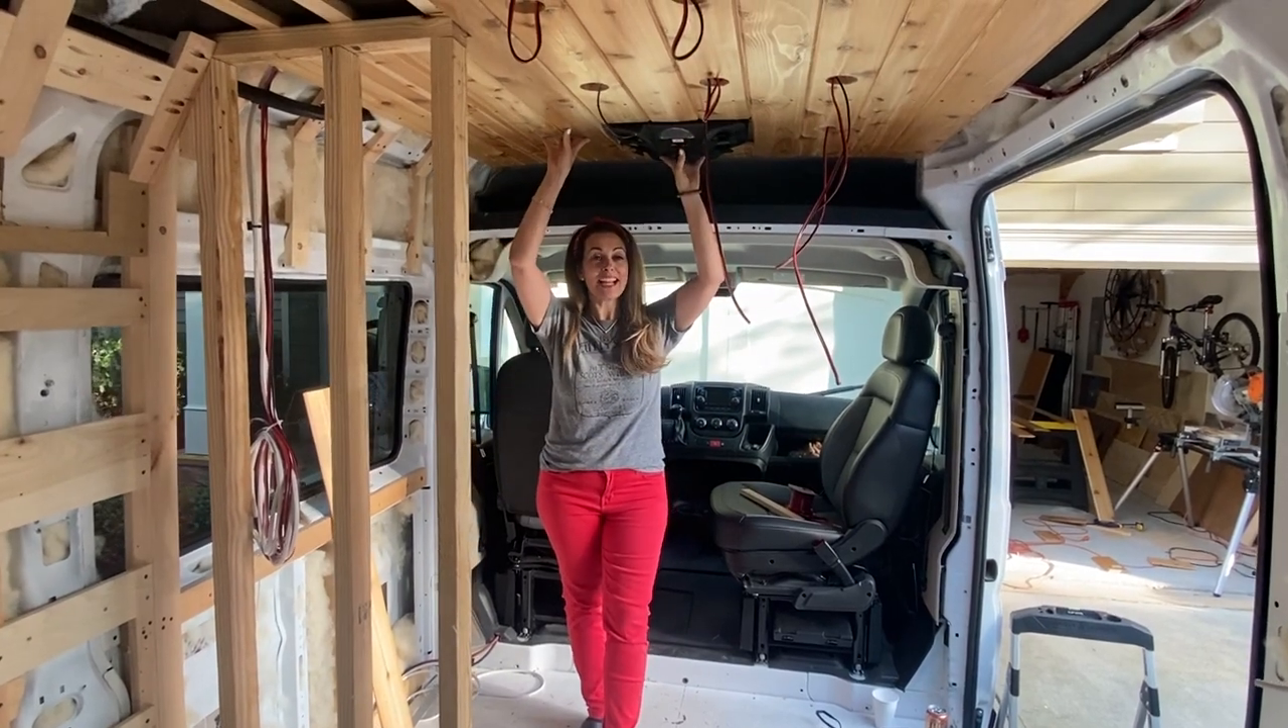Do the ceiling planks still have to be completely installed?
No.